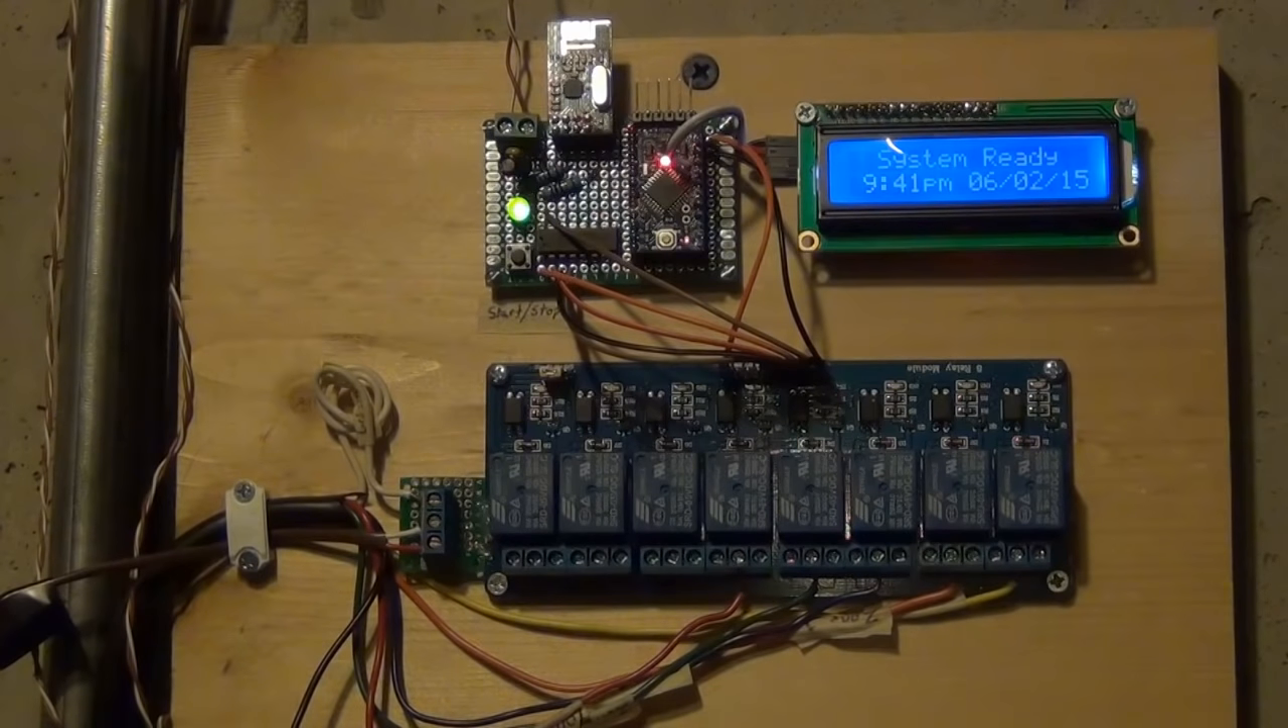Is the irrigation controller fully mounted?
Yes.